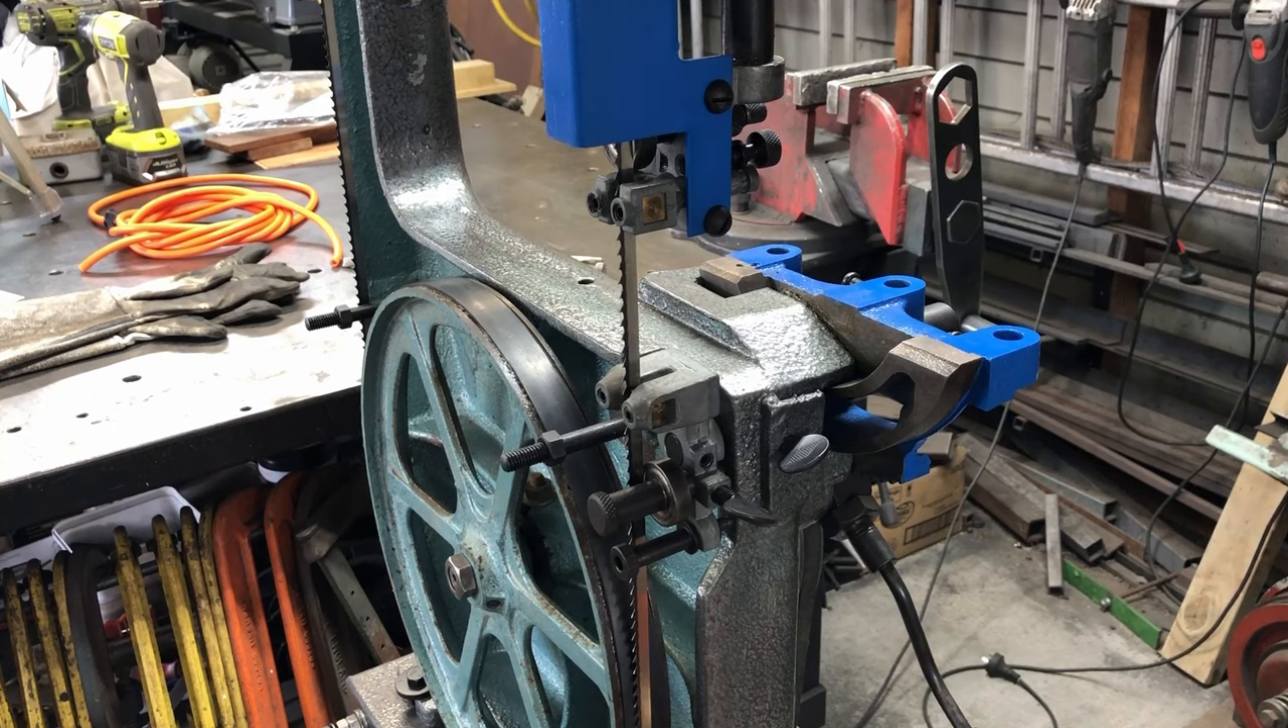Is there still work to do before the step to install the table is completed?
Yes.